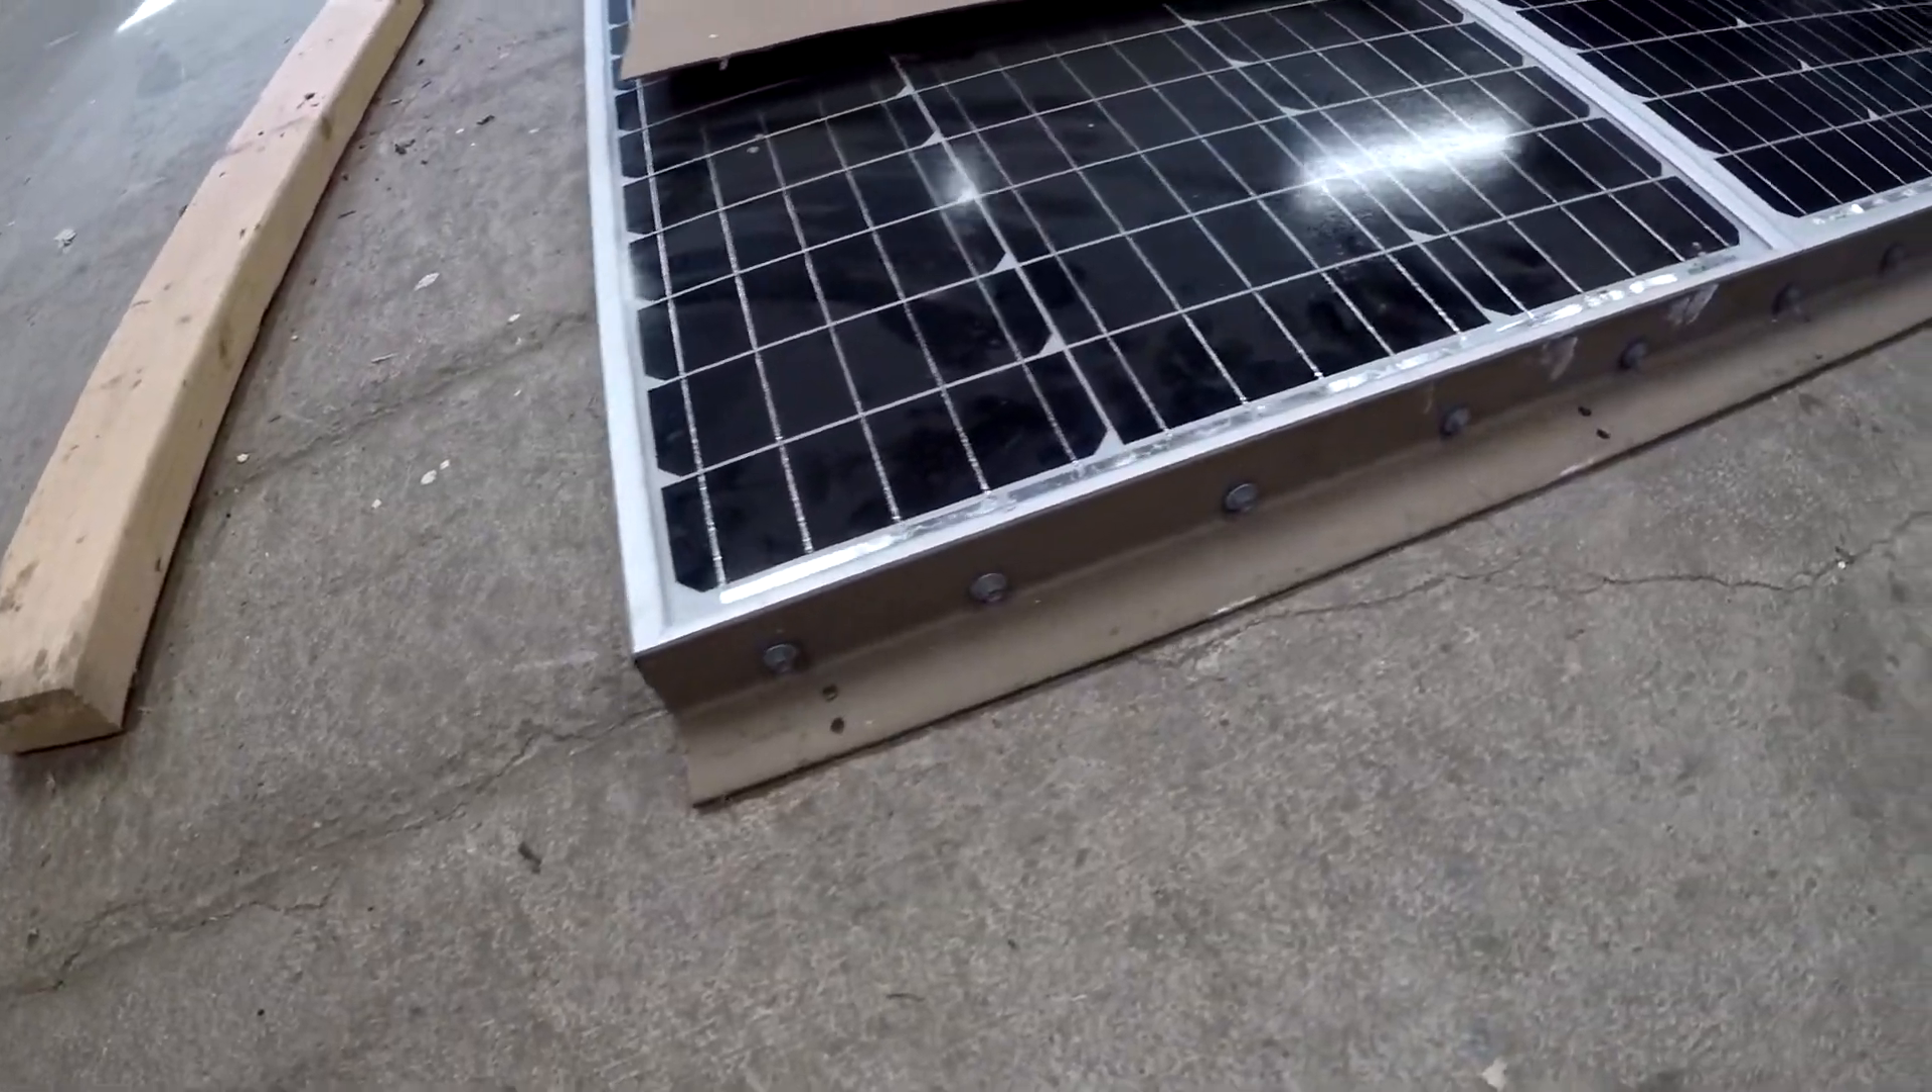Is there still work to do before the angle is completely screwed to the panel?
No.